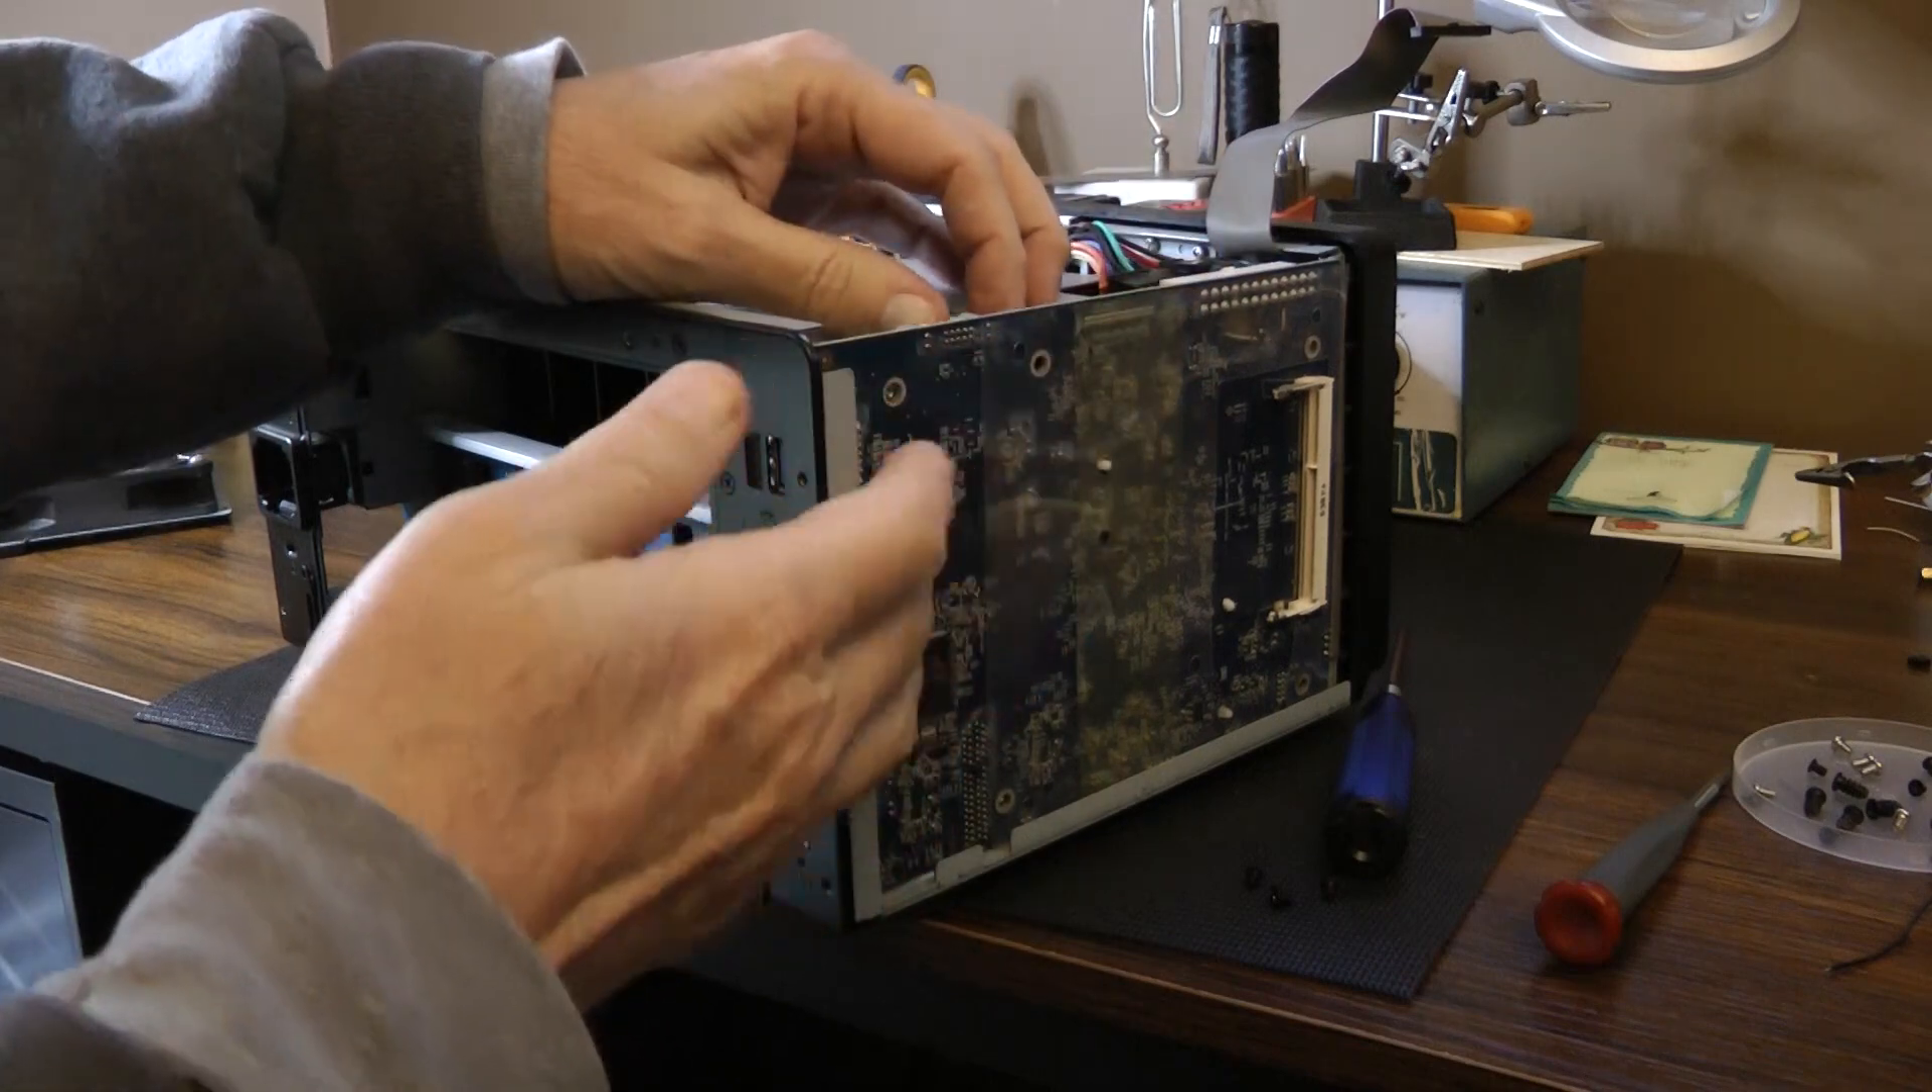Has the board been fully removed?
No.